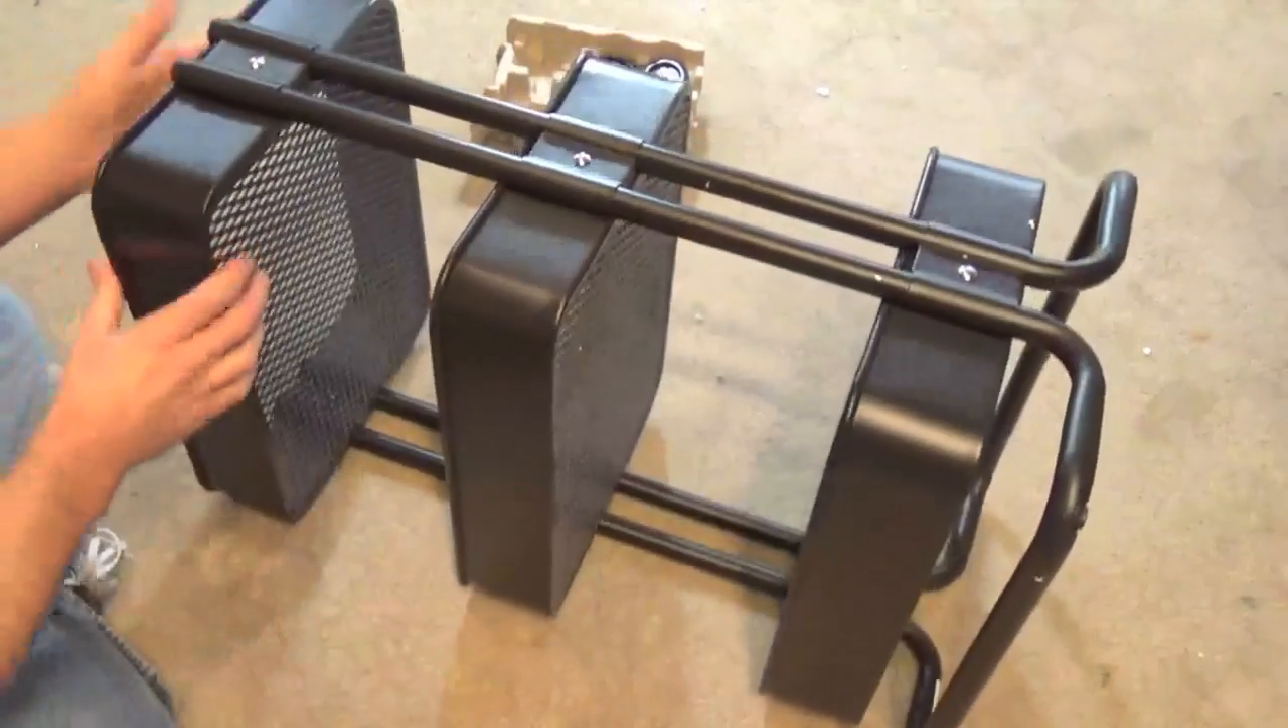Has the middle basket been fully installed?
Yes.